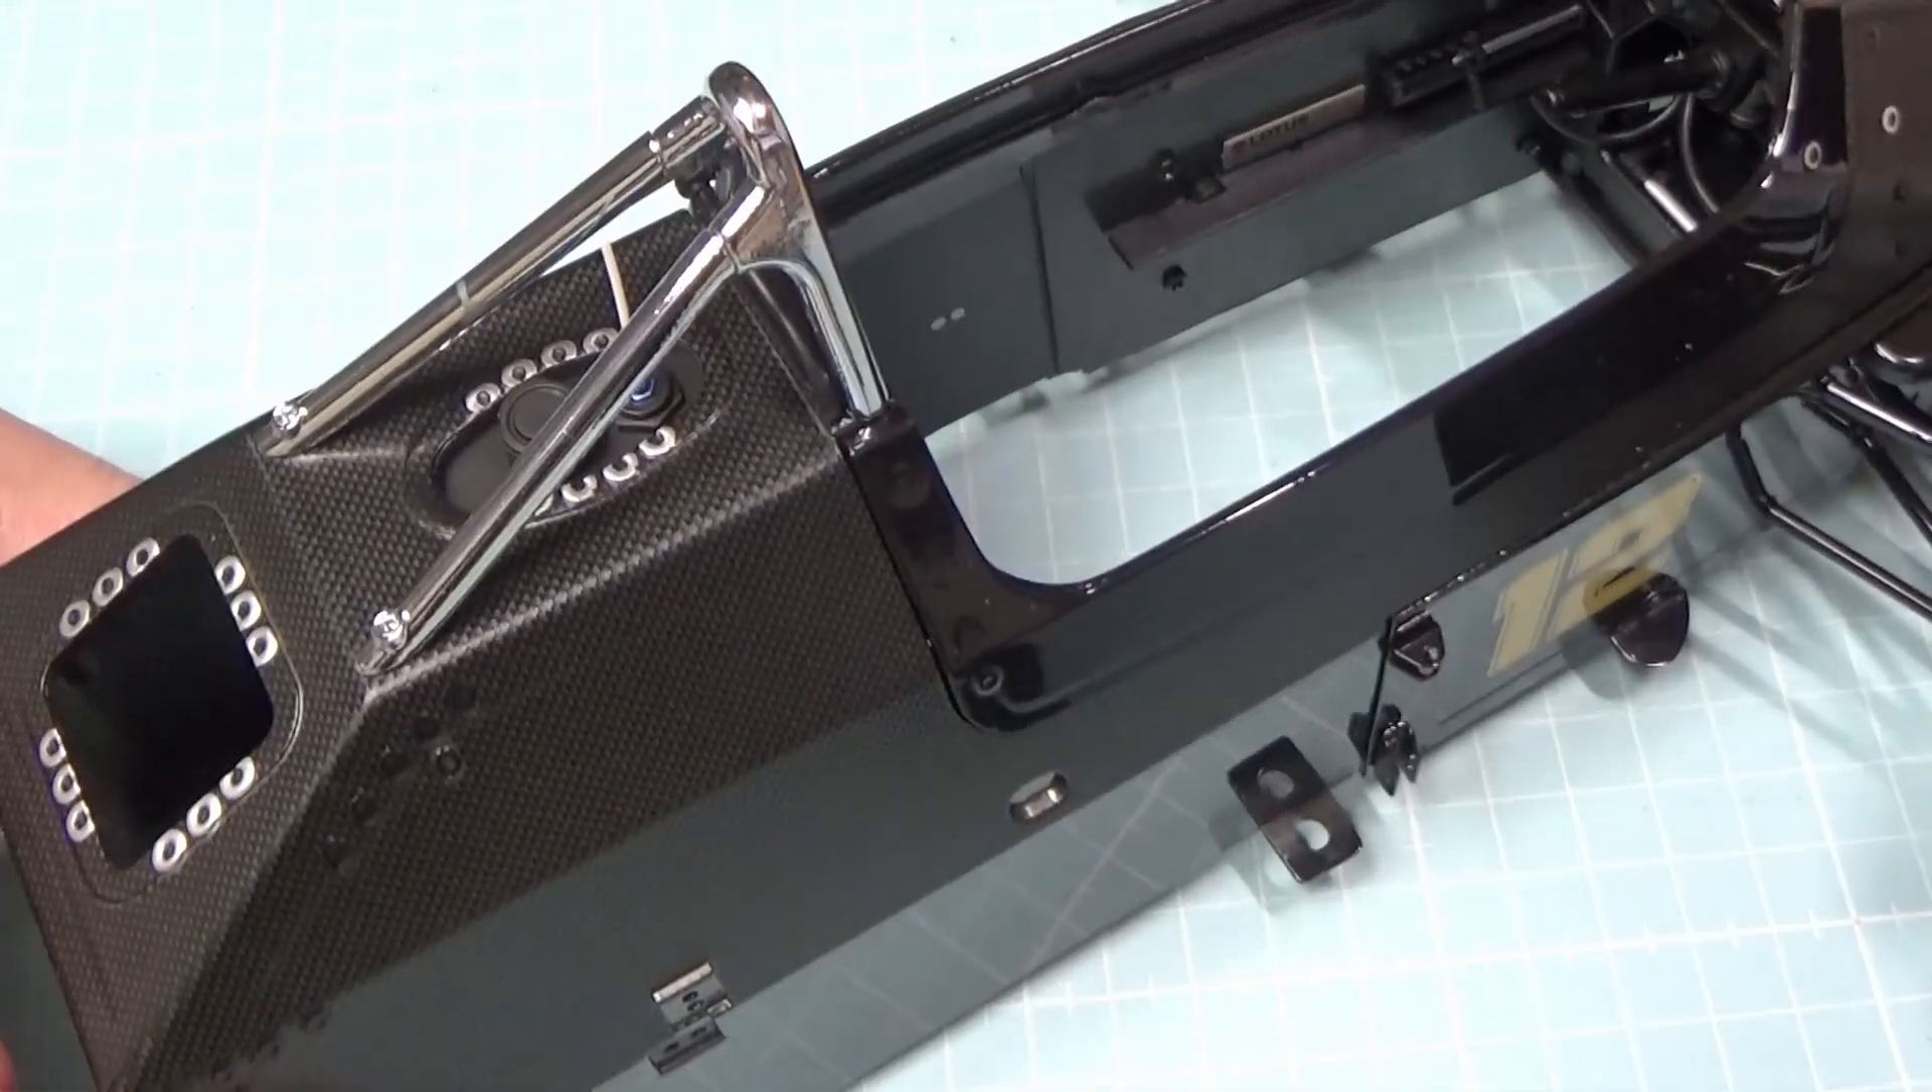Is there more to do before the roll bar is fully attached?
No.